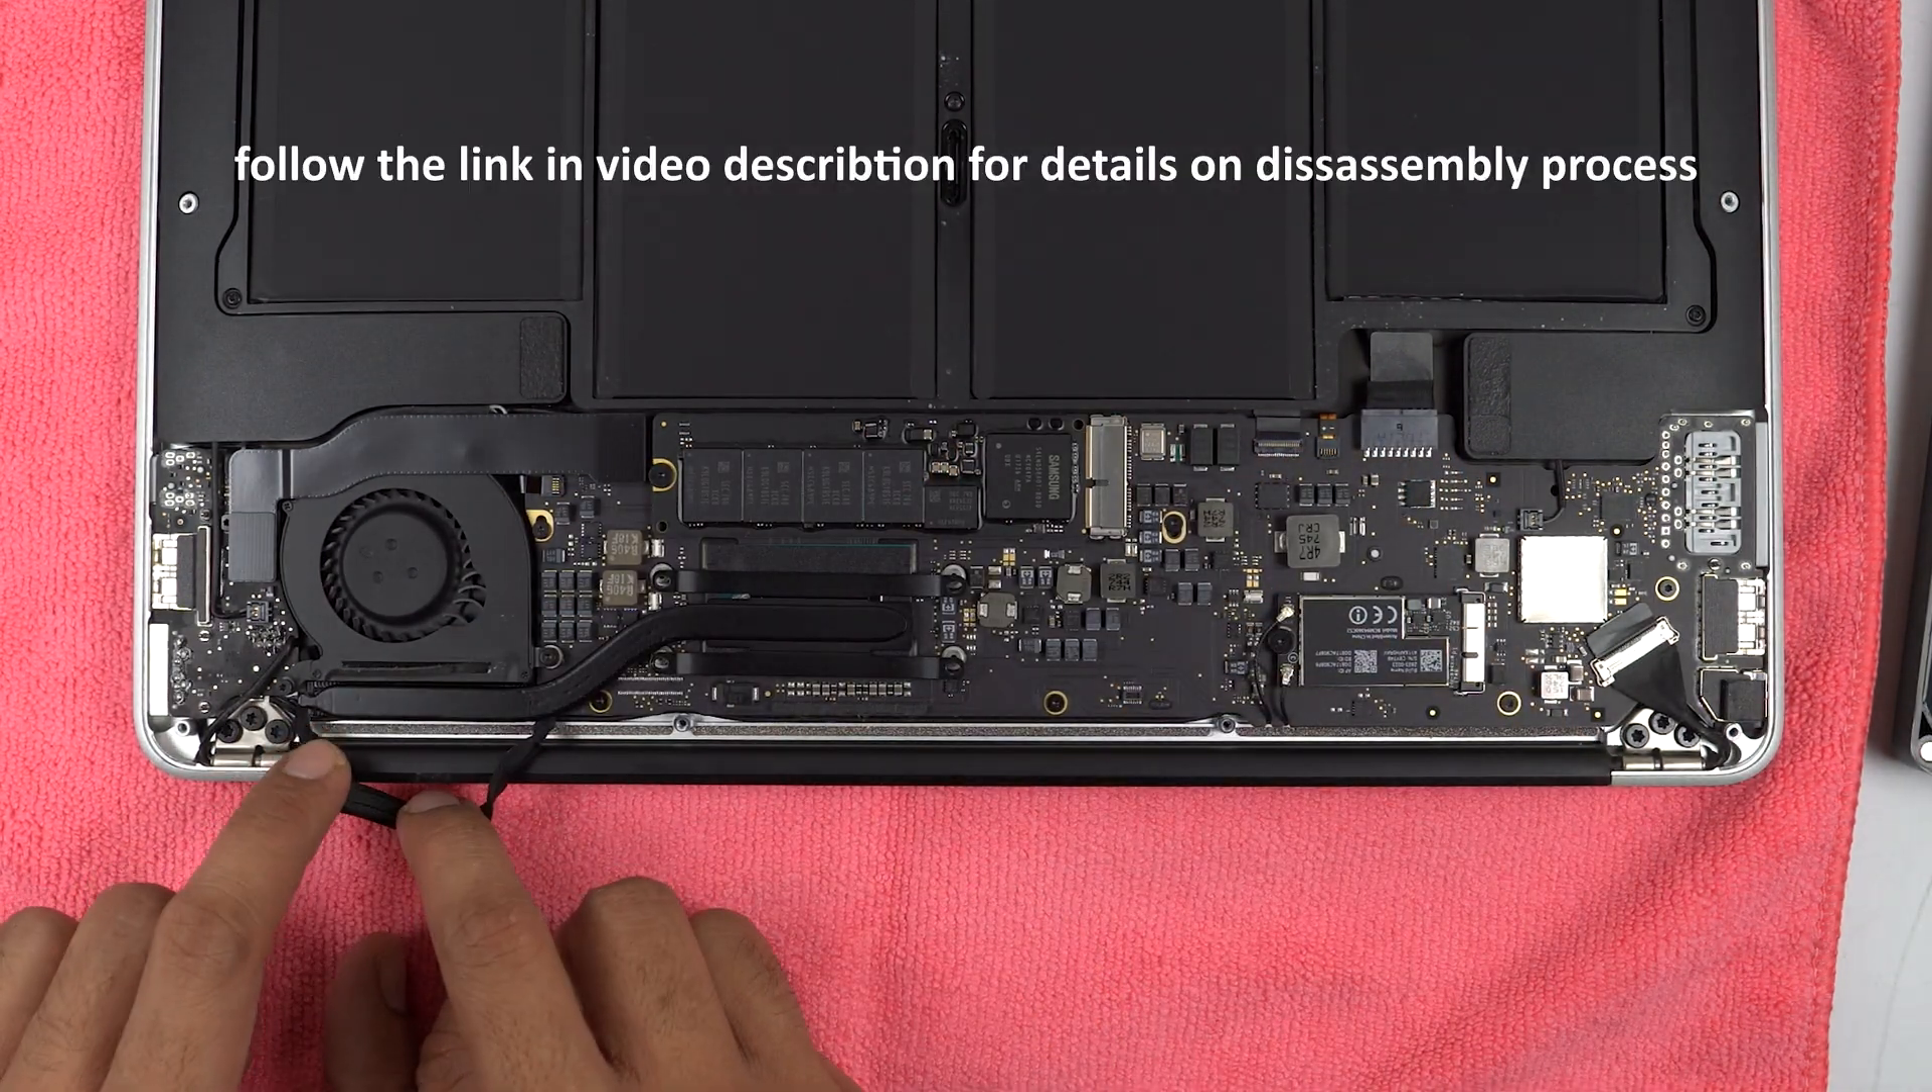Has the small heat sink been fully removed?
No.